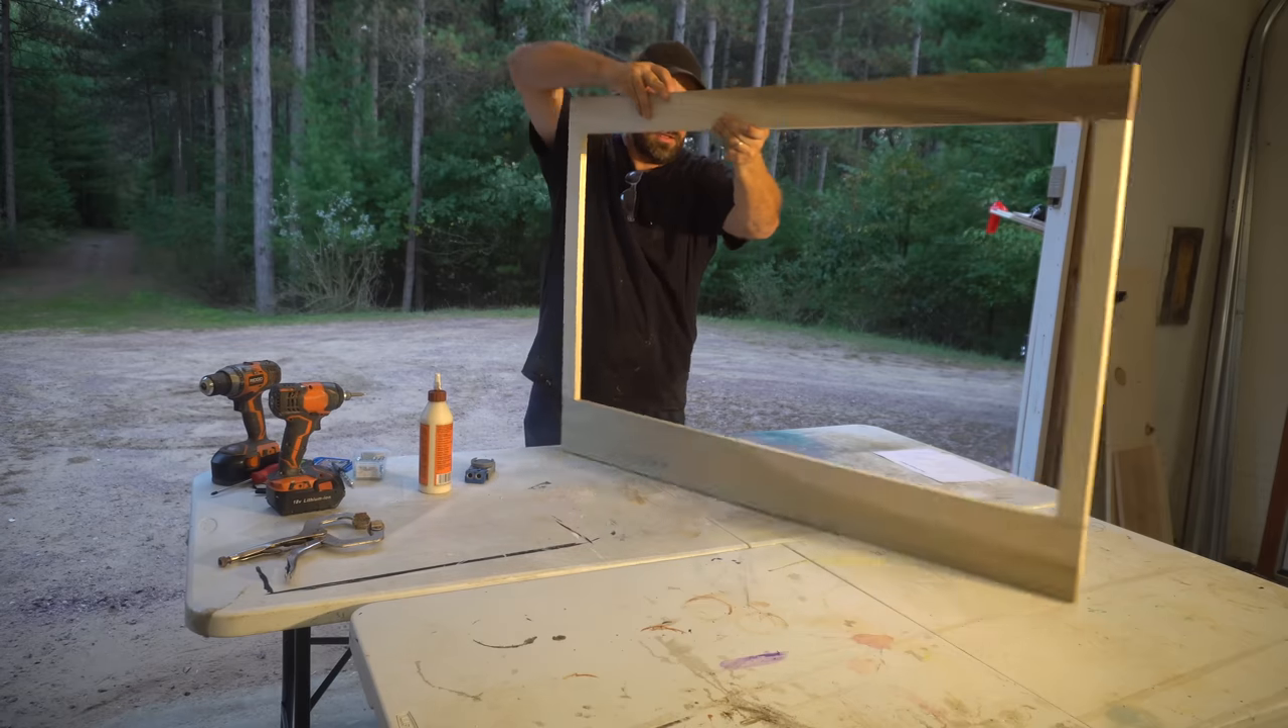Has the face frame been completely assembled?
Yes.